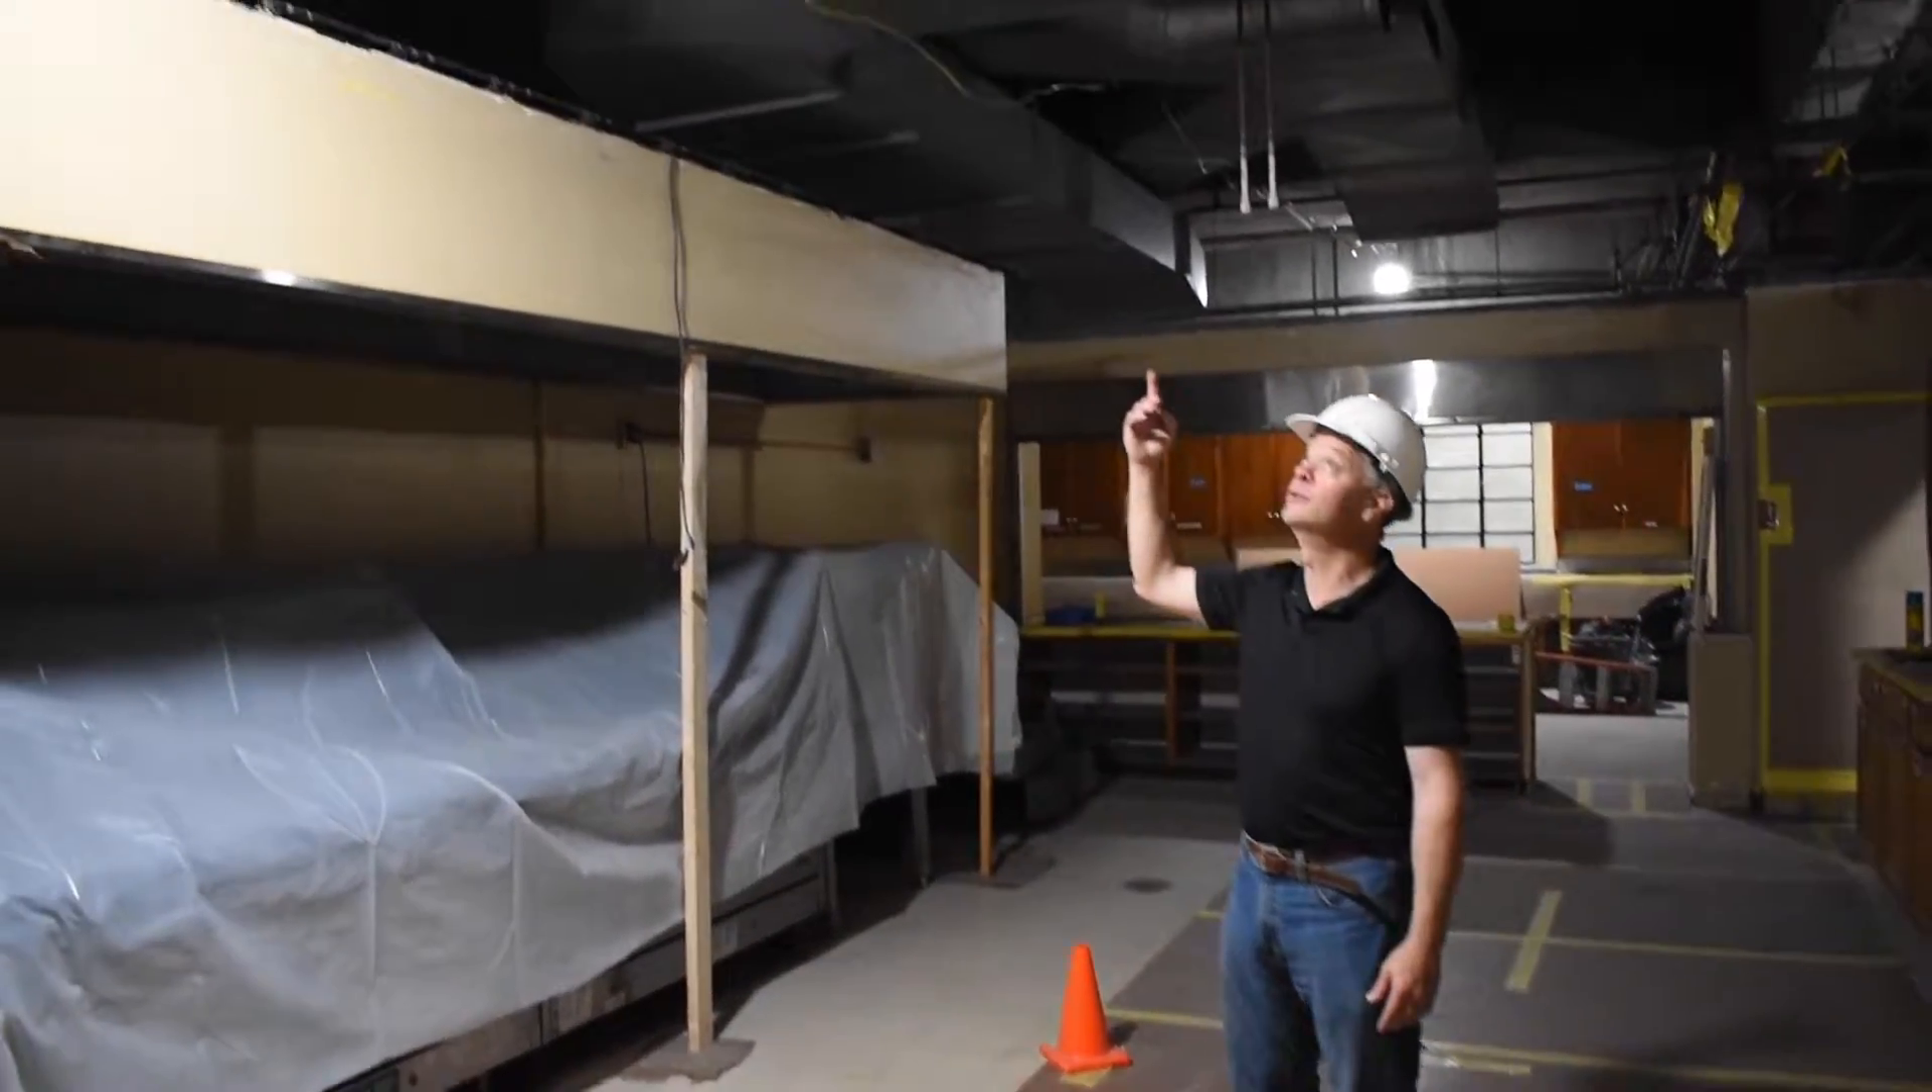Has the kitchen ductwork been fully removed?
No.